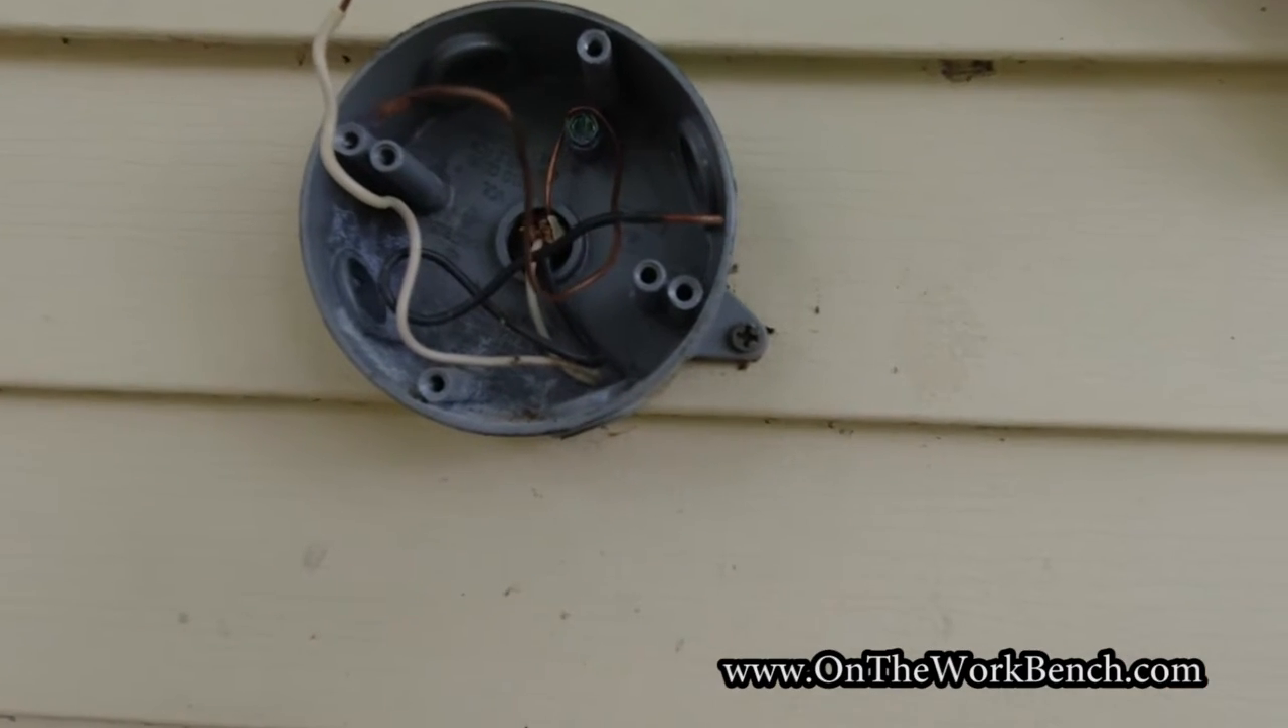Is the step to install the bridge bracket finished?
No.